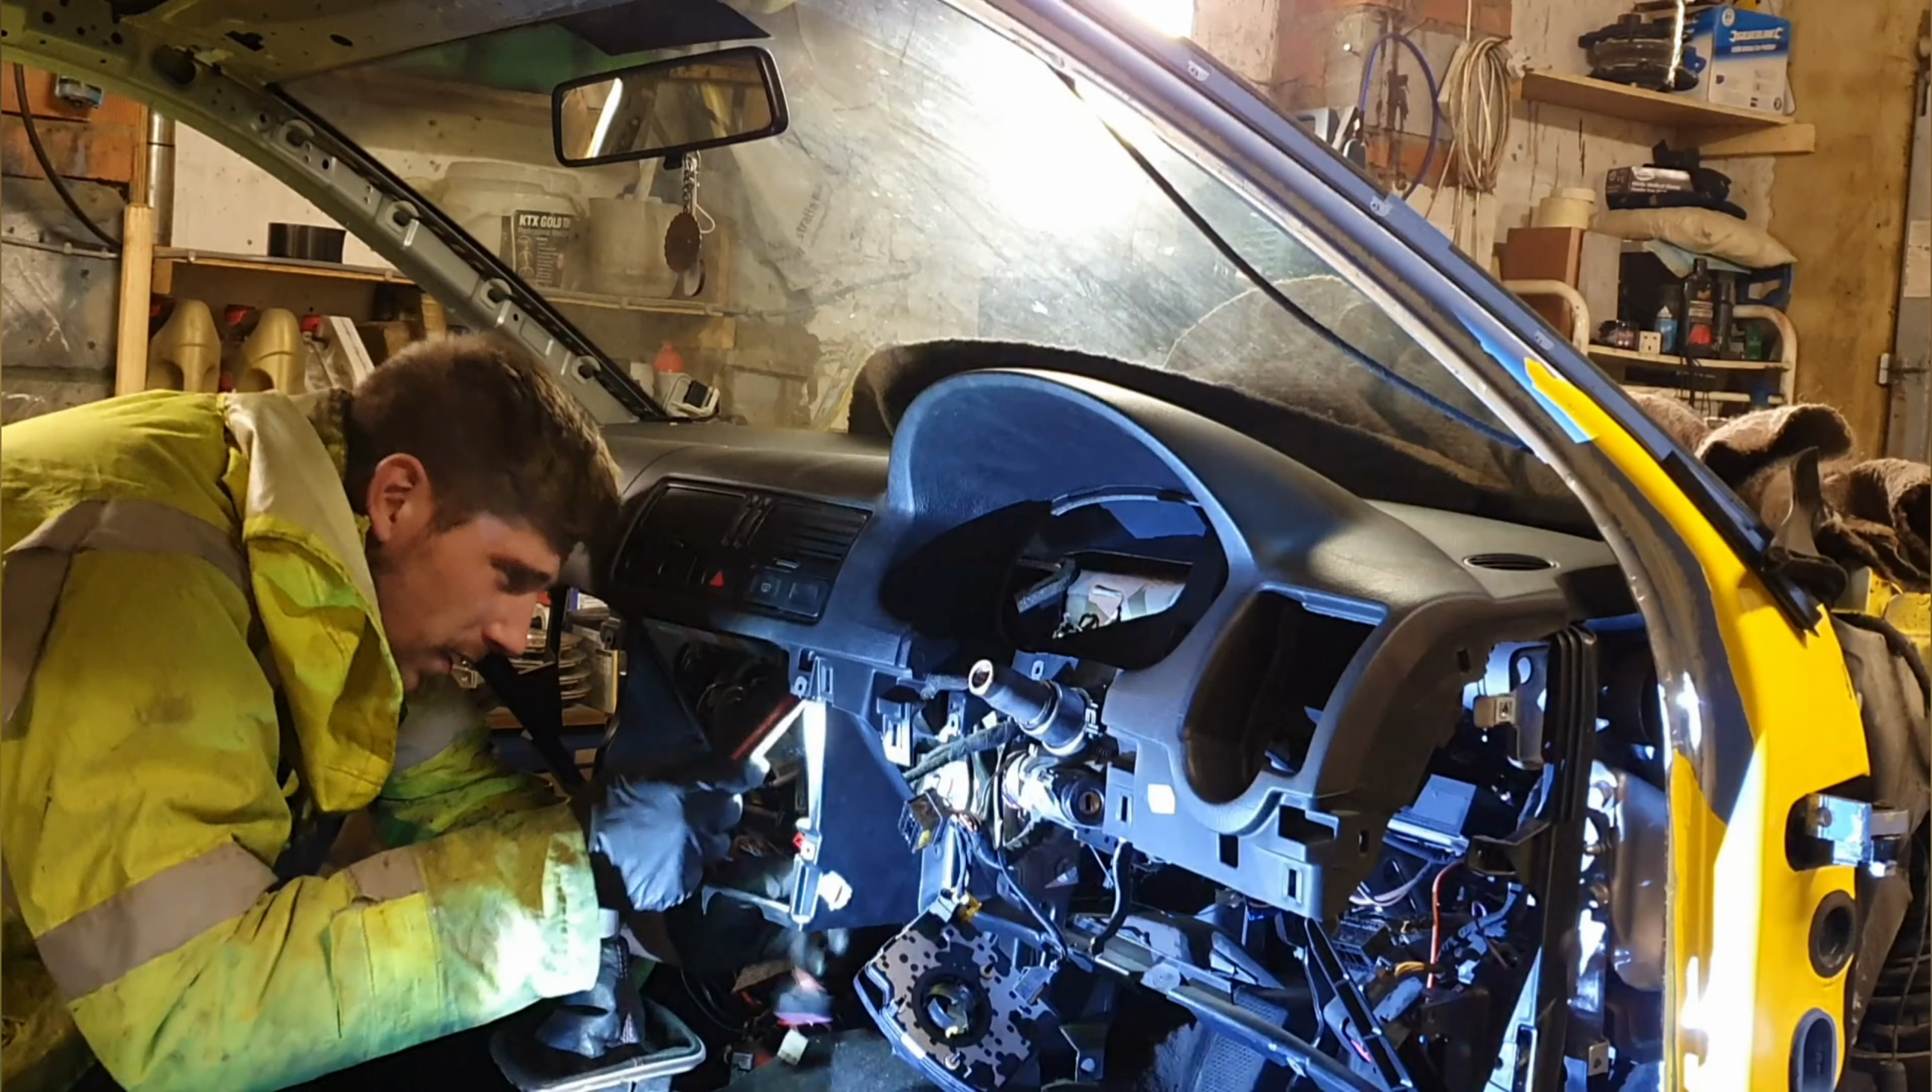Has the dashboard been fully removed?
No.